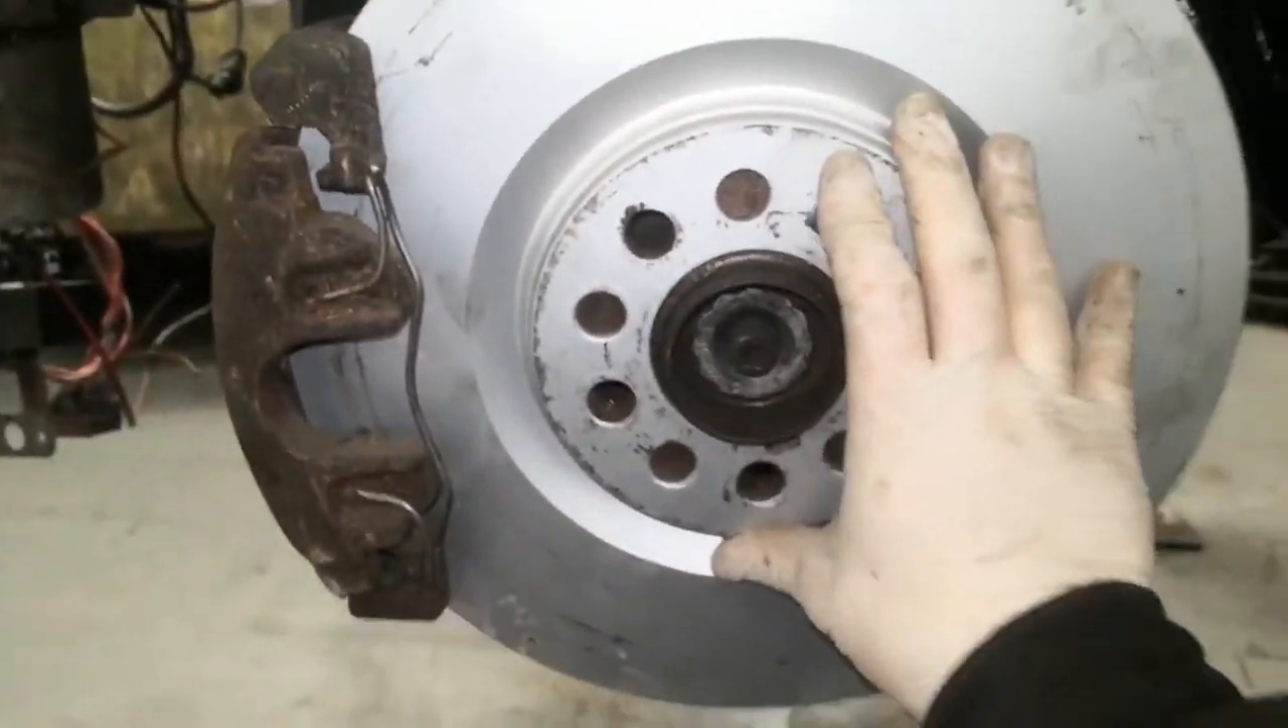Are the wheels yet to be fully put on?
Yes.